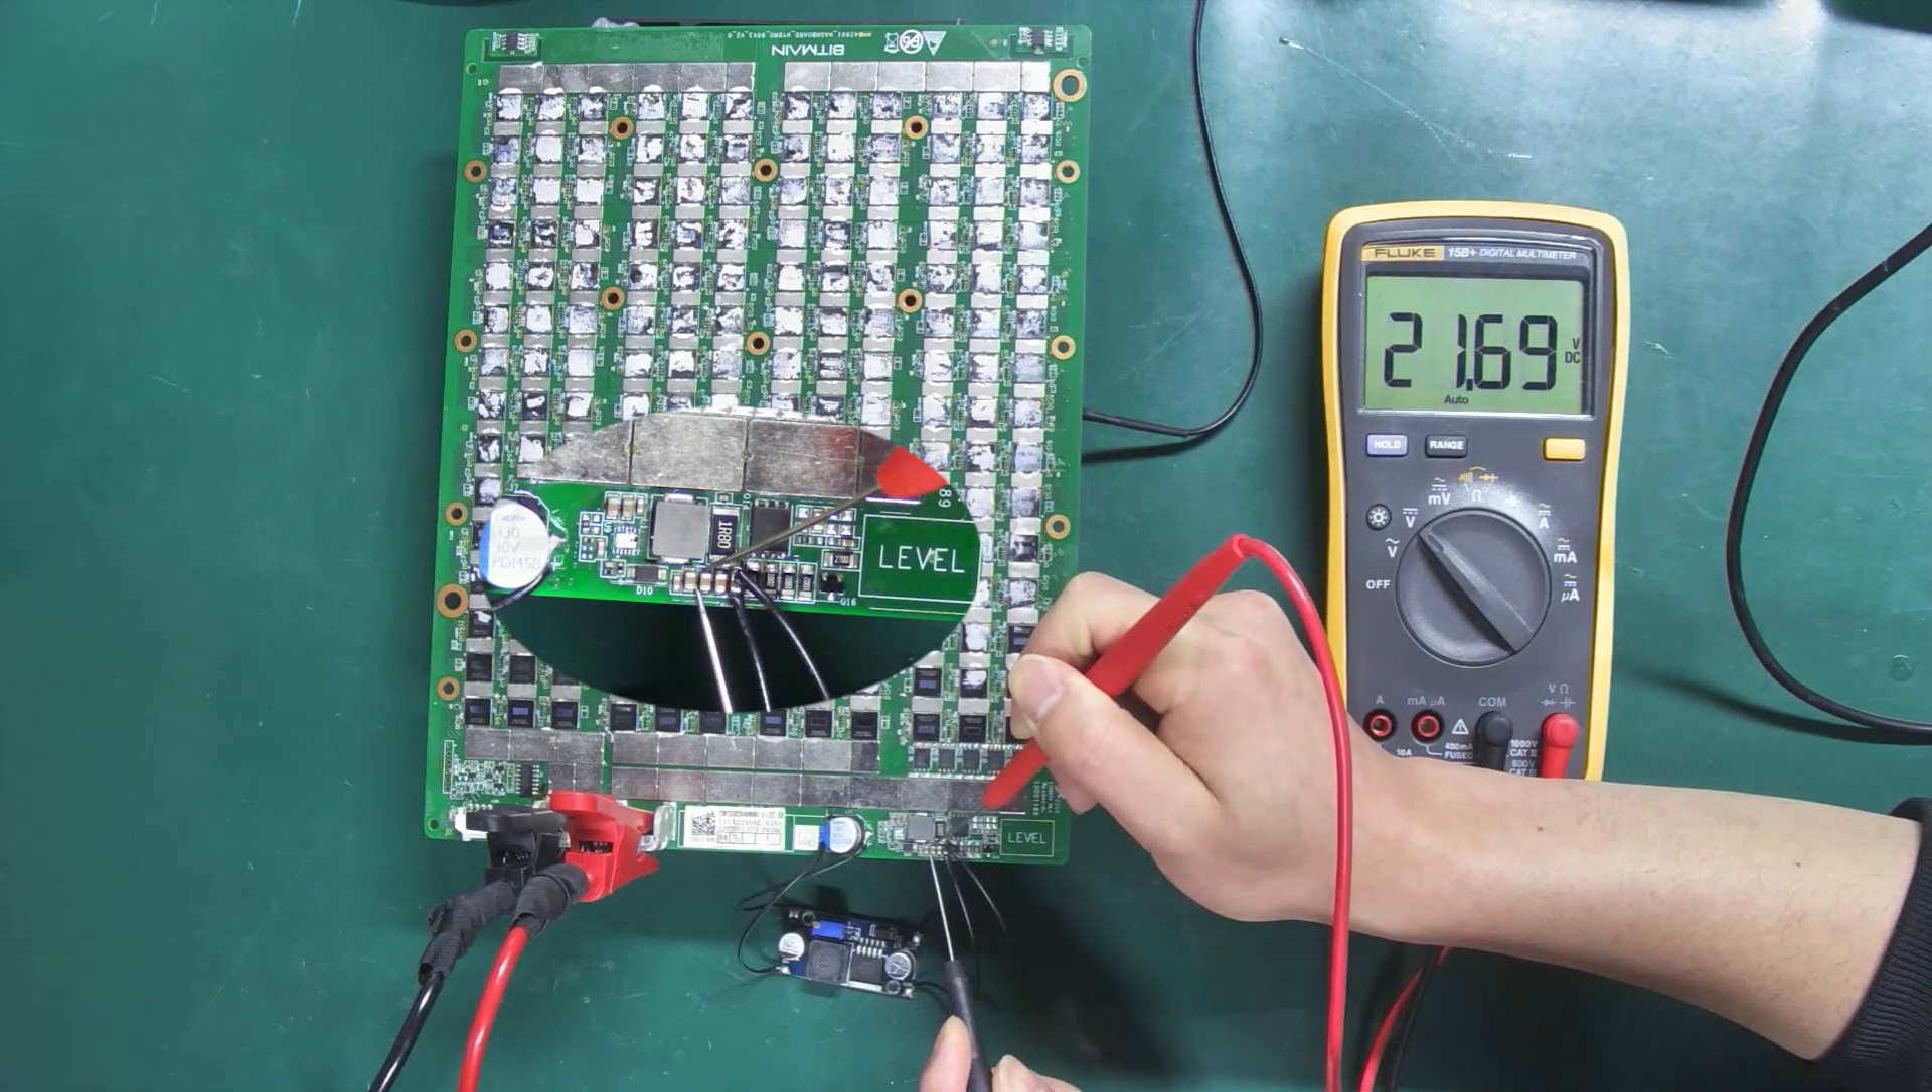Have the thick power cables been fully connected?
Yes.